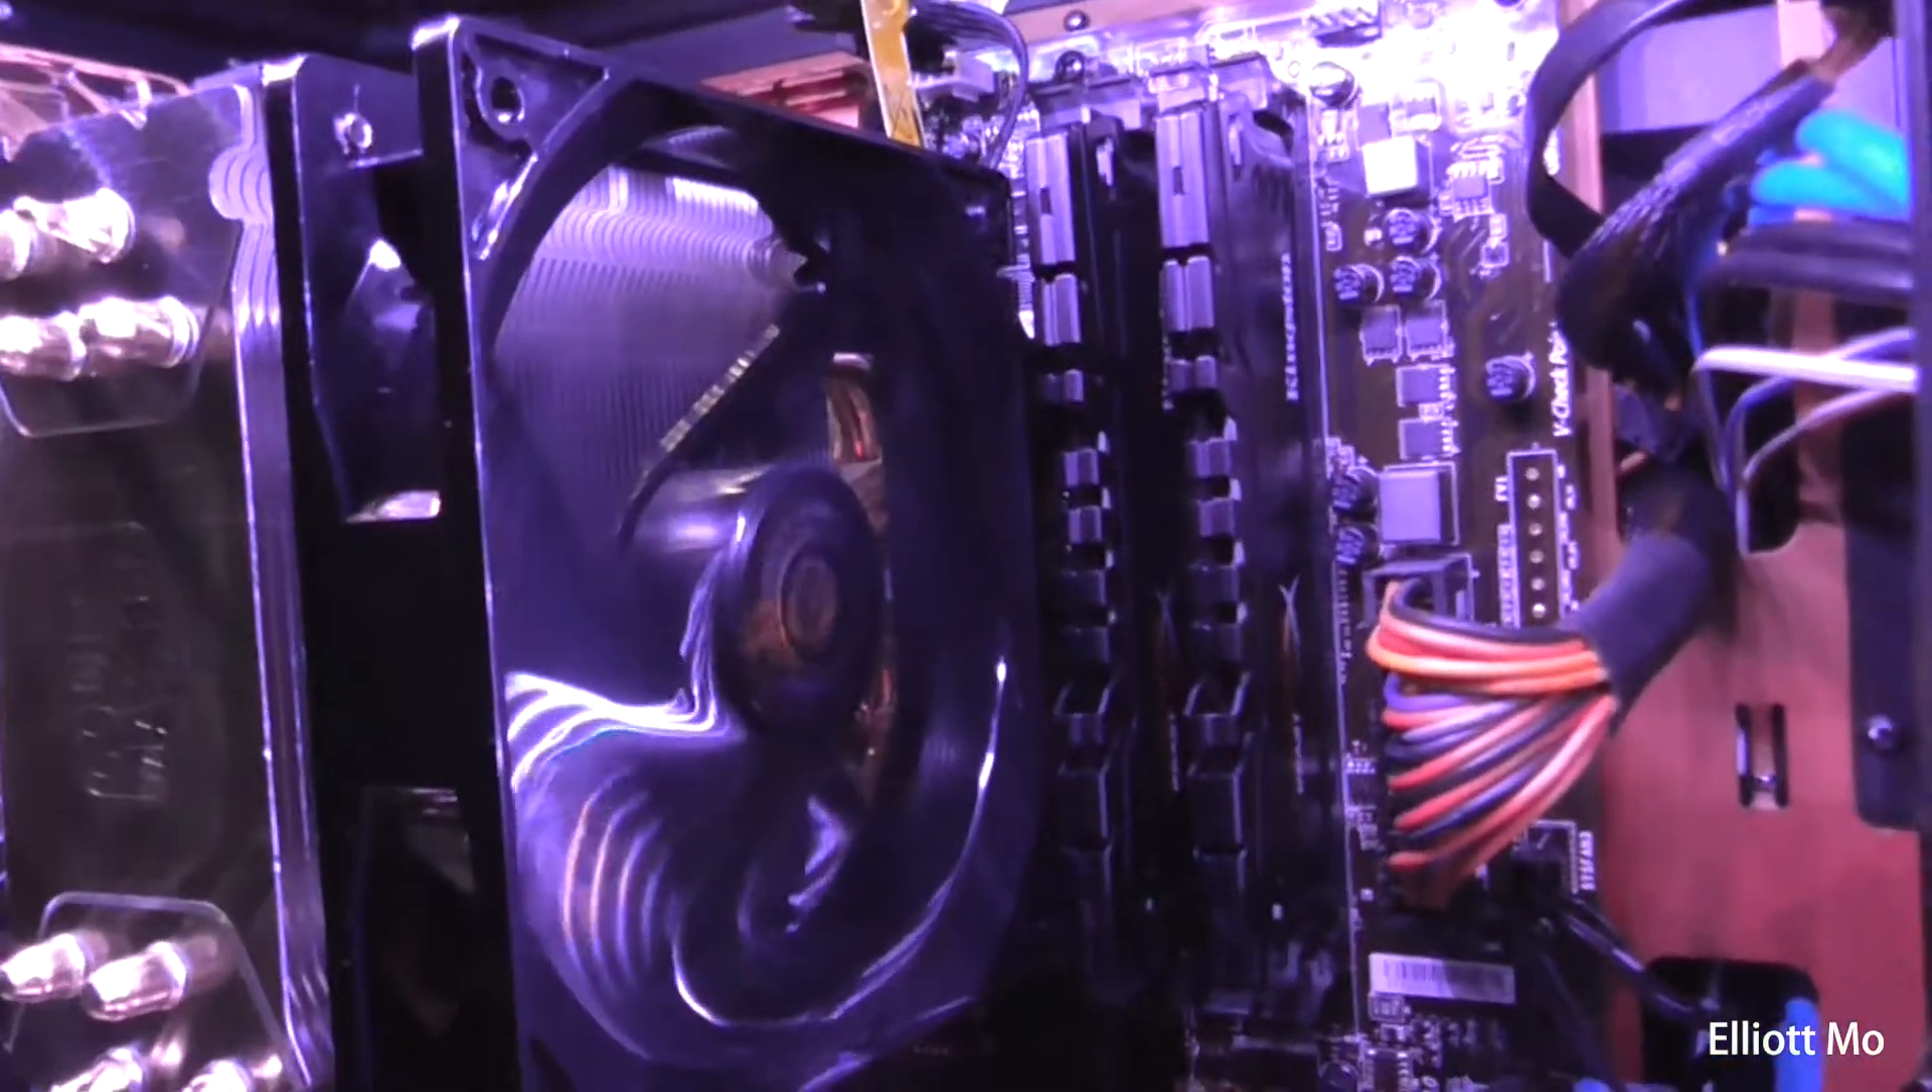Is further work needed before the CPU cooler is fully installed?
No.